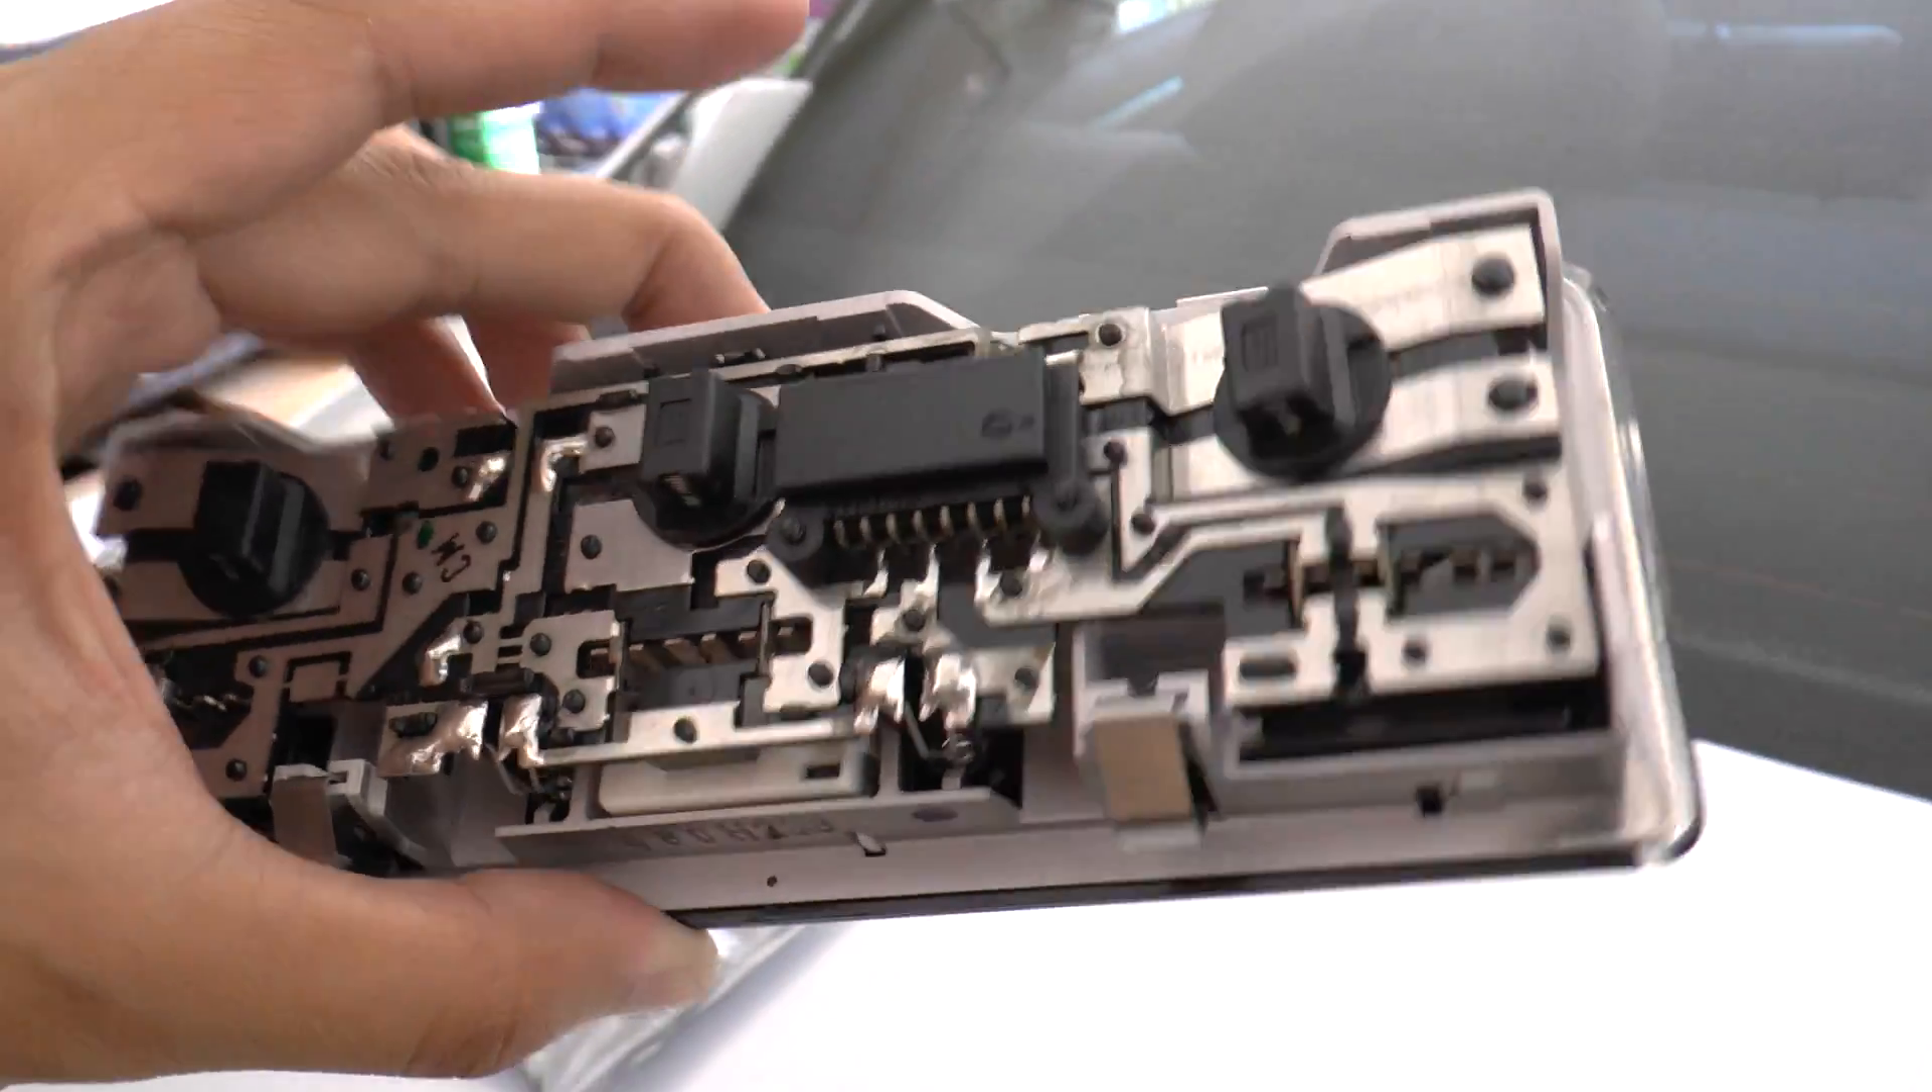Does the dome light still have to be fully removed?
No.